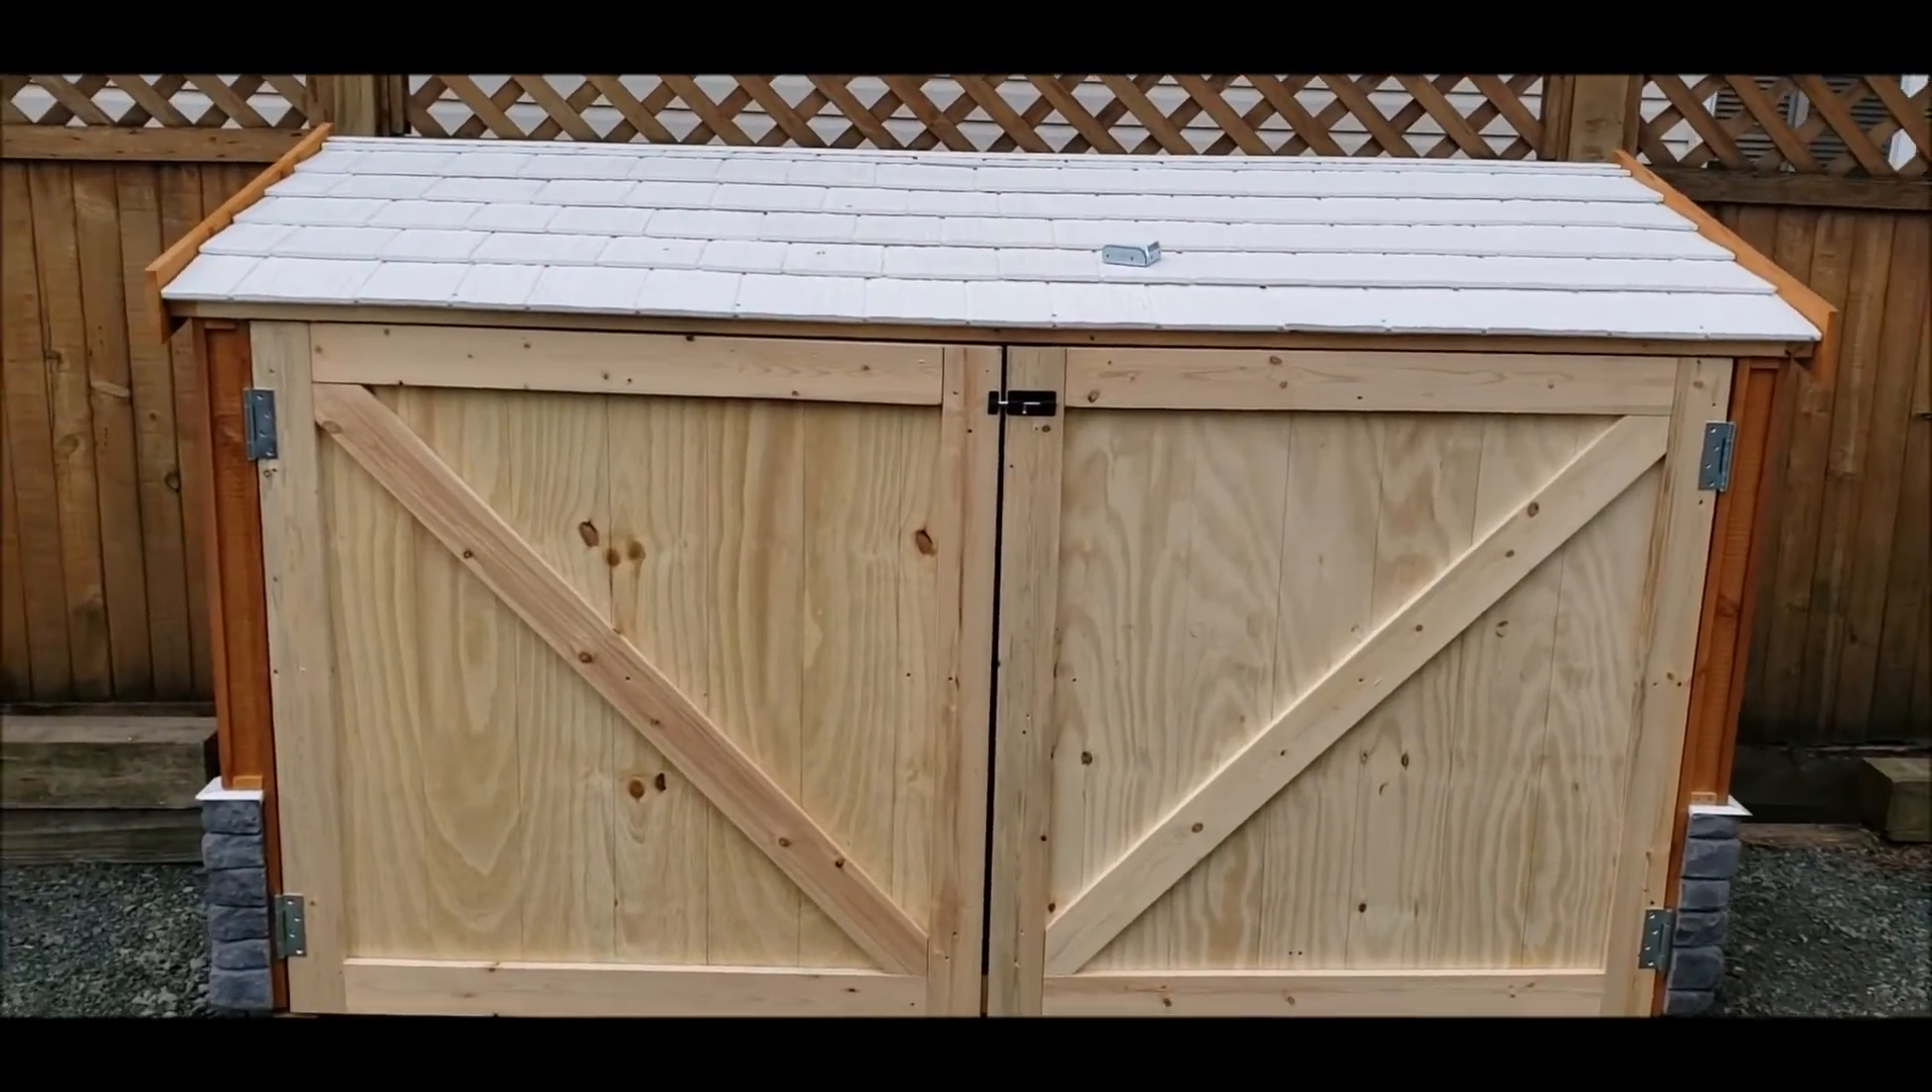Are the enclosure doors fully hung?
Yes.